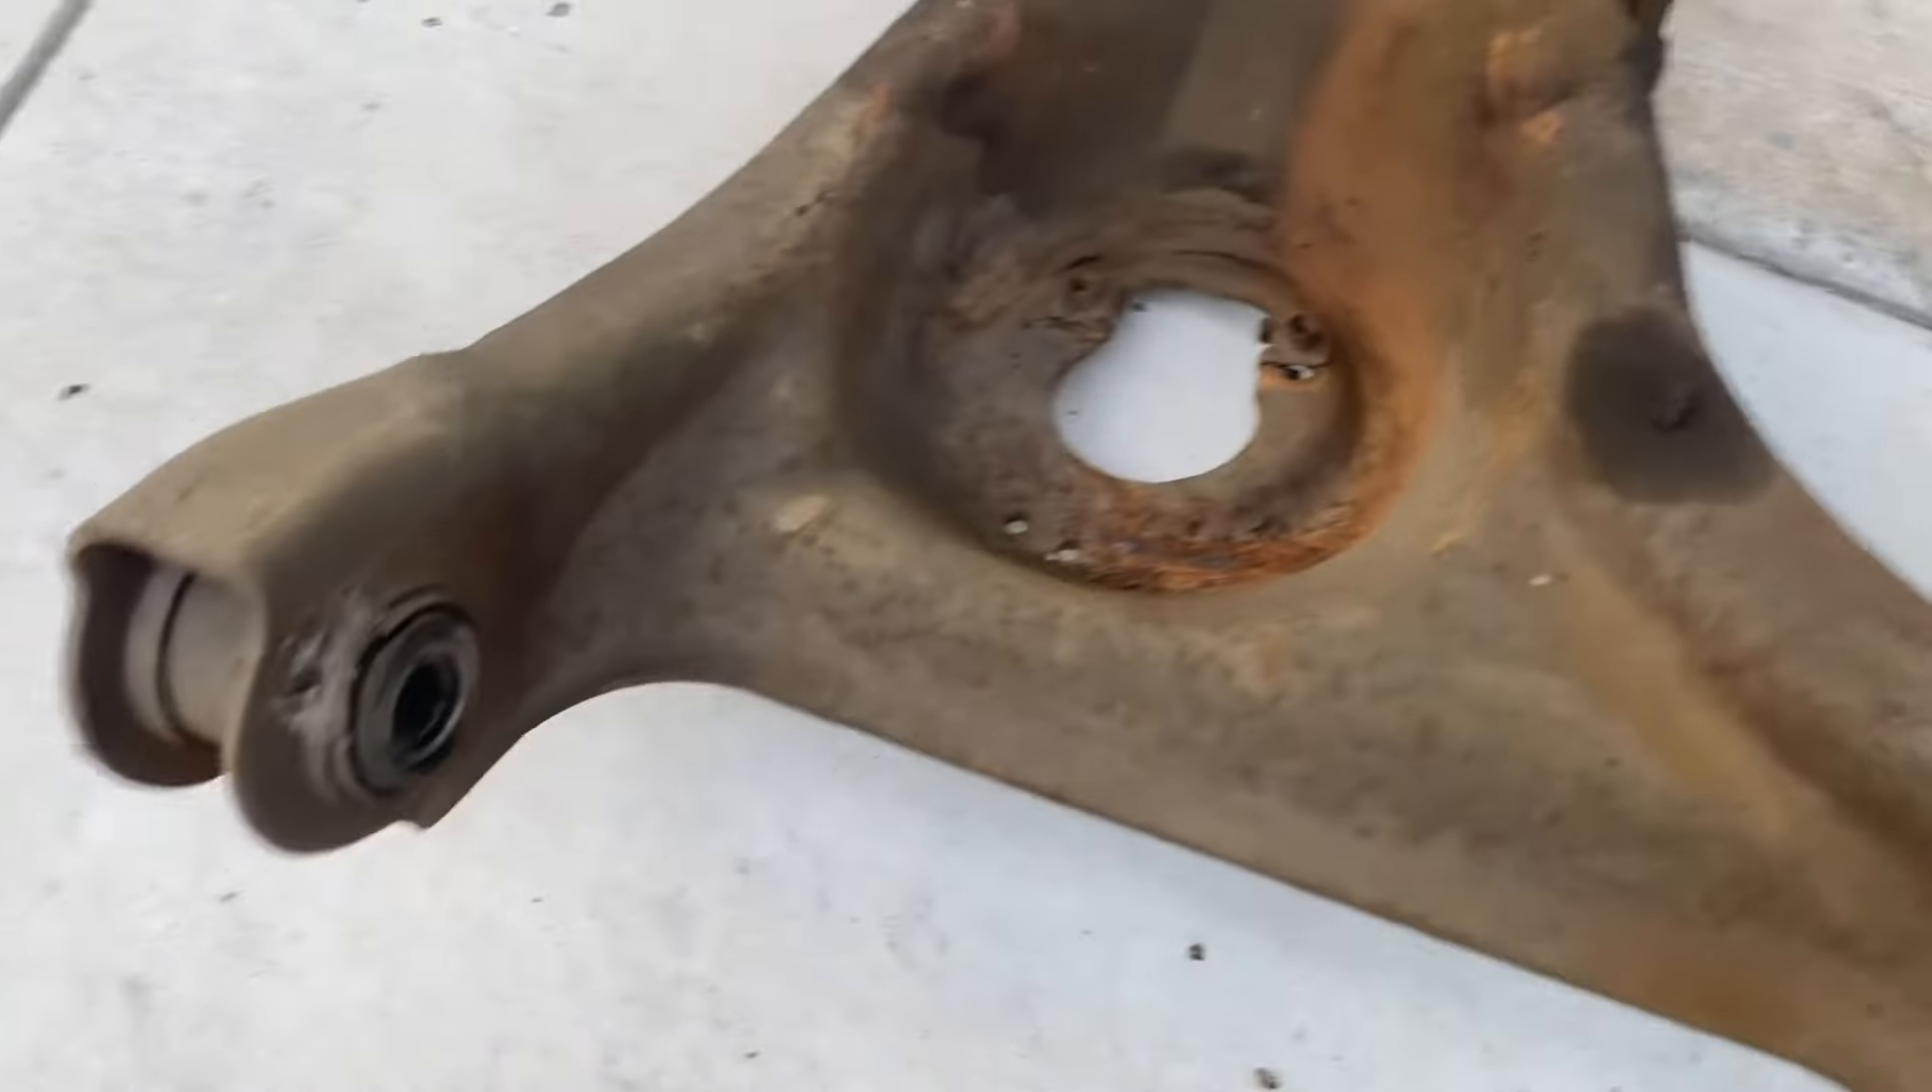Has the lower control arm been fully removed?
Yes.